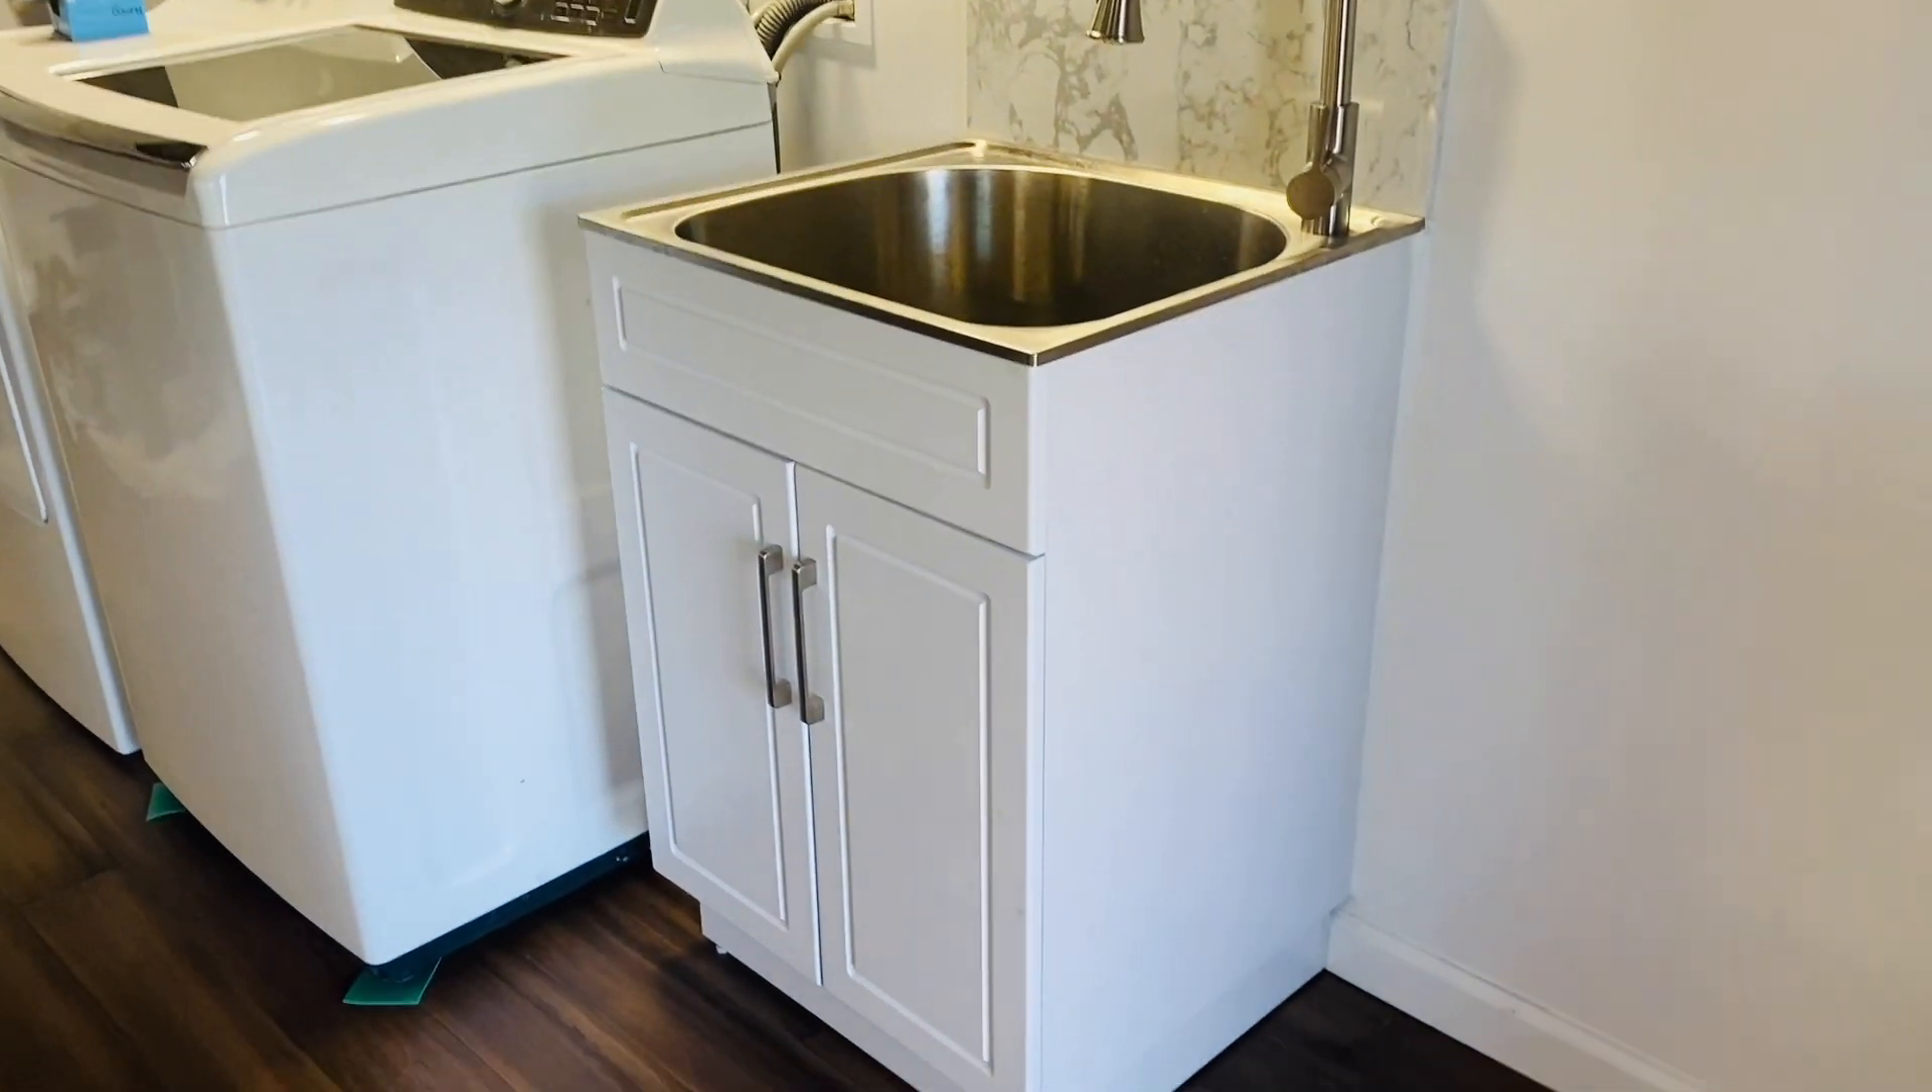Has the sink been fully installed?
Yes.